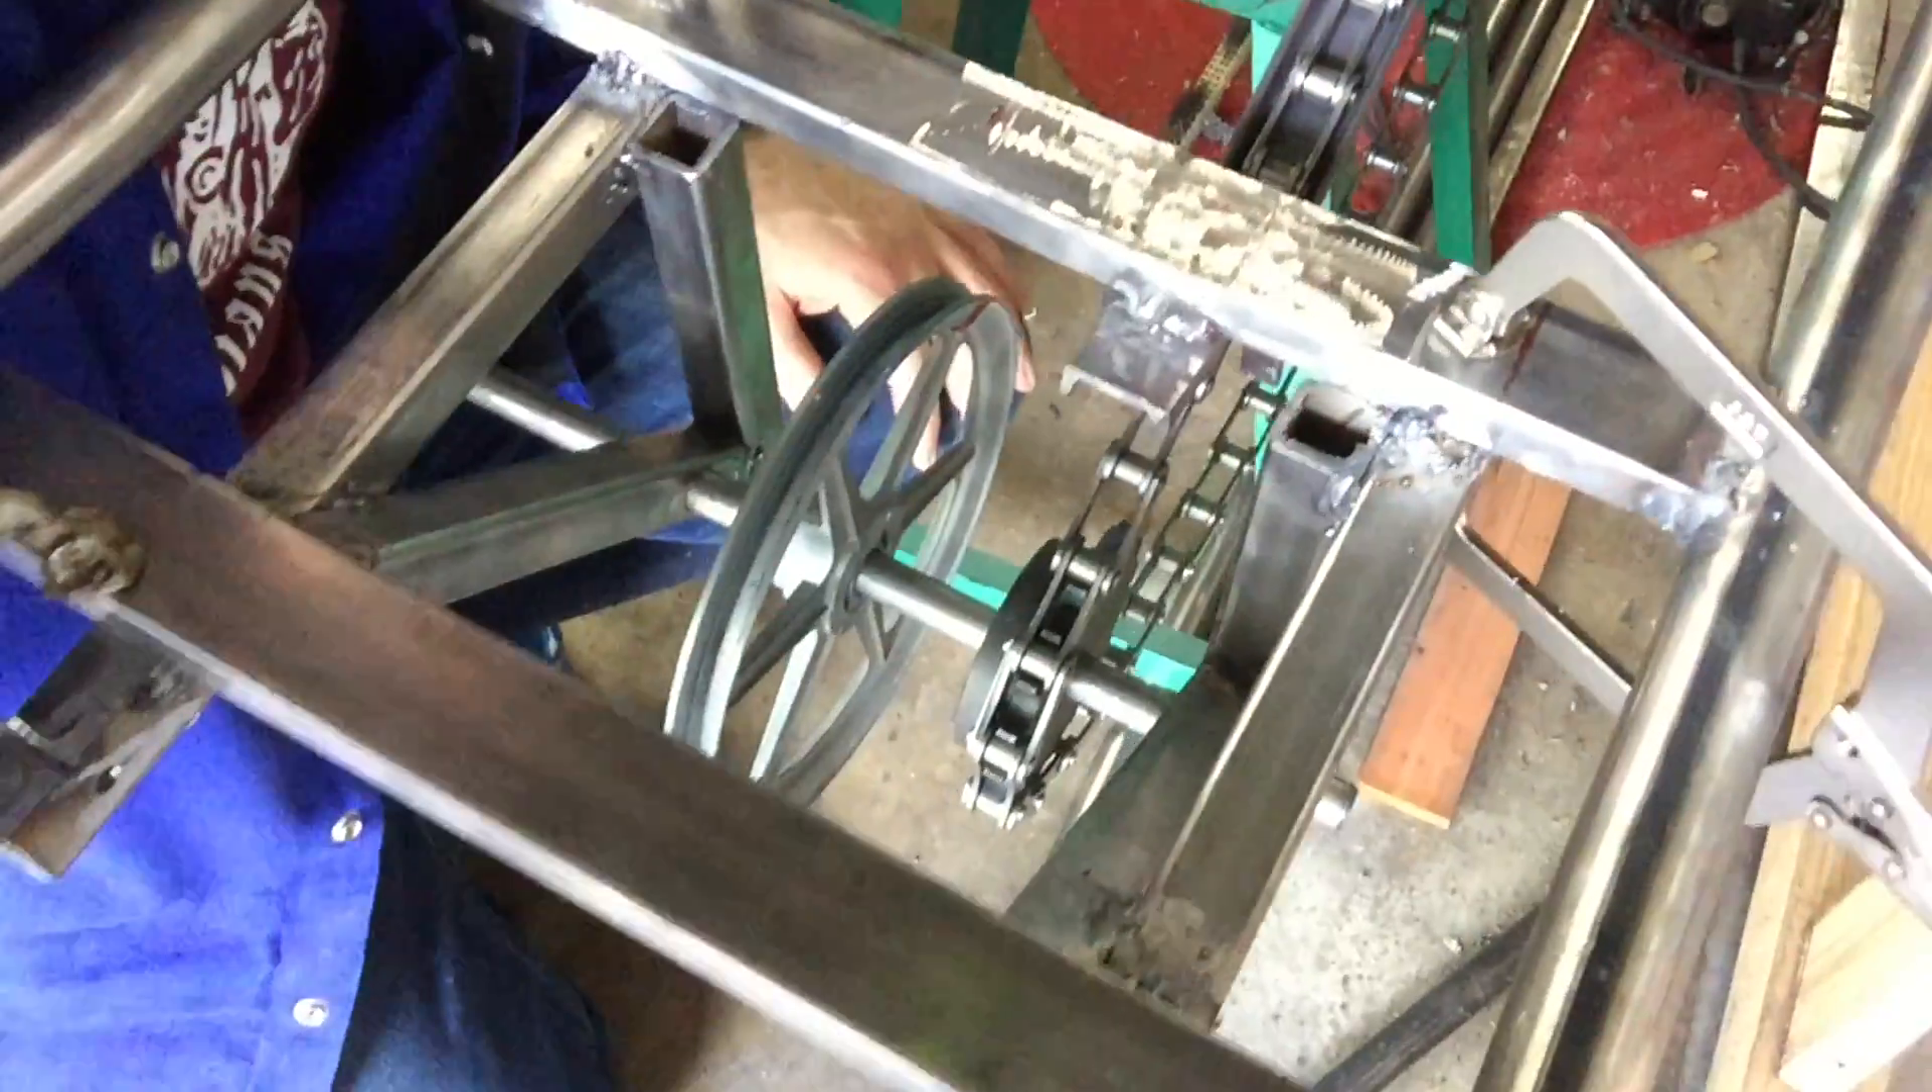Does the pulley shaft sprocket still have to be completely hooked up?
No.